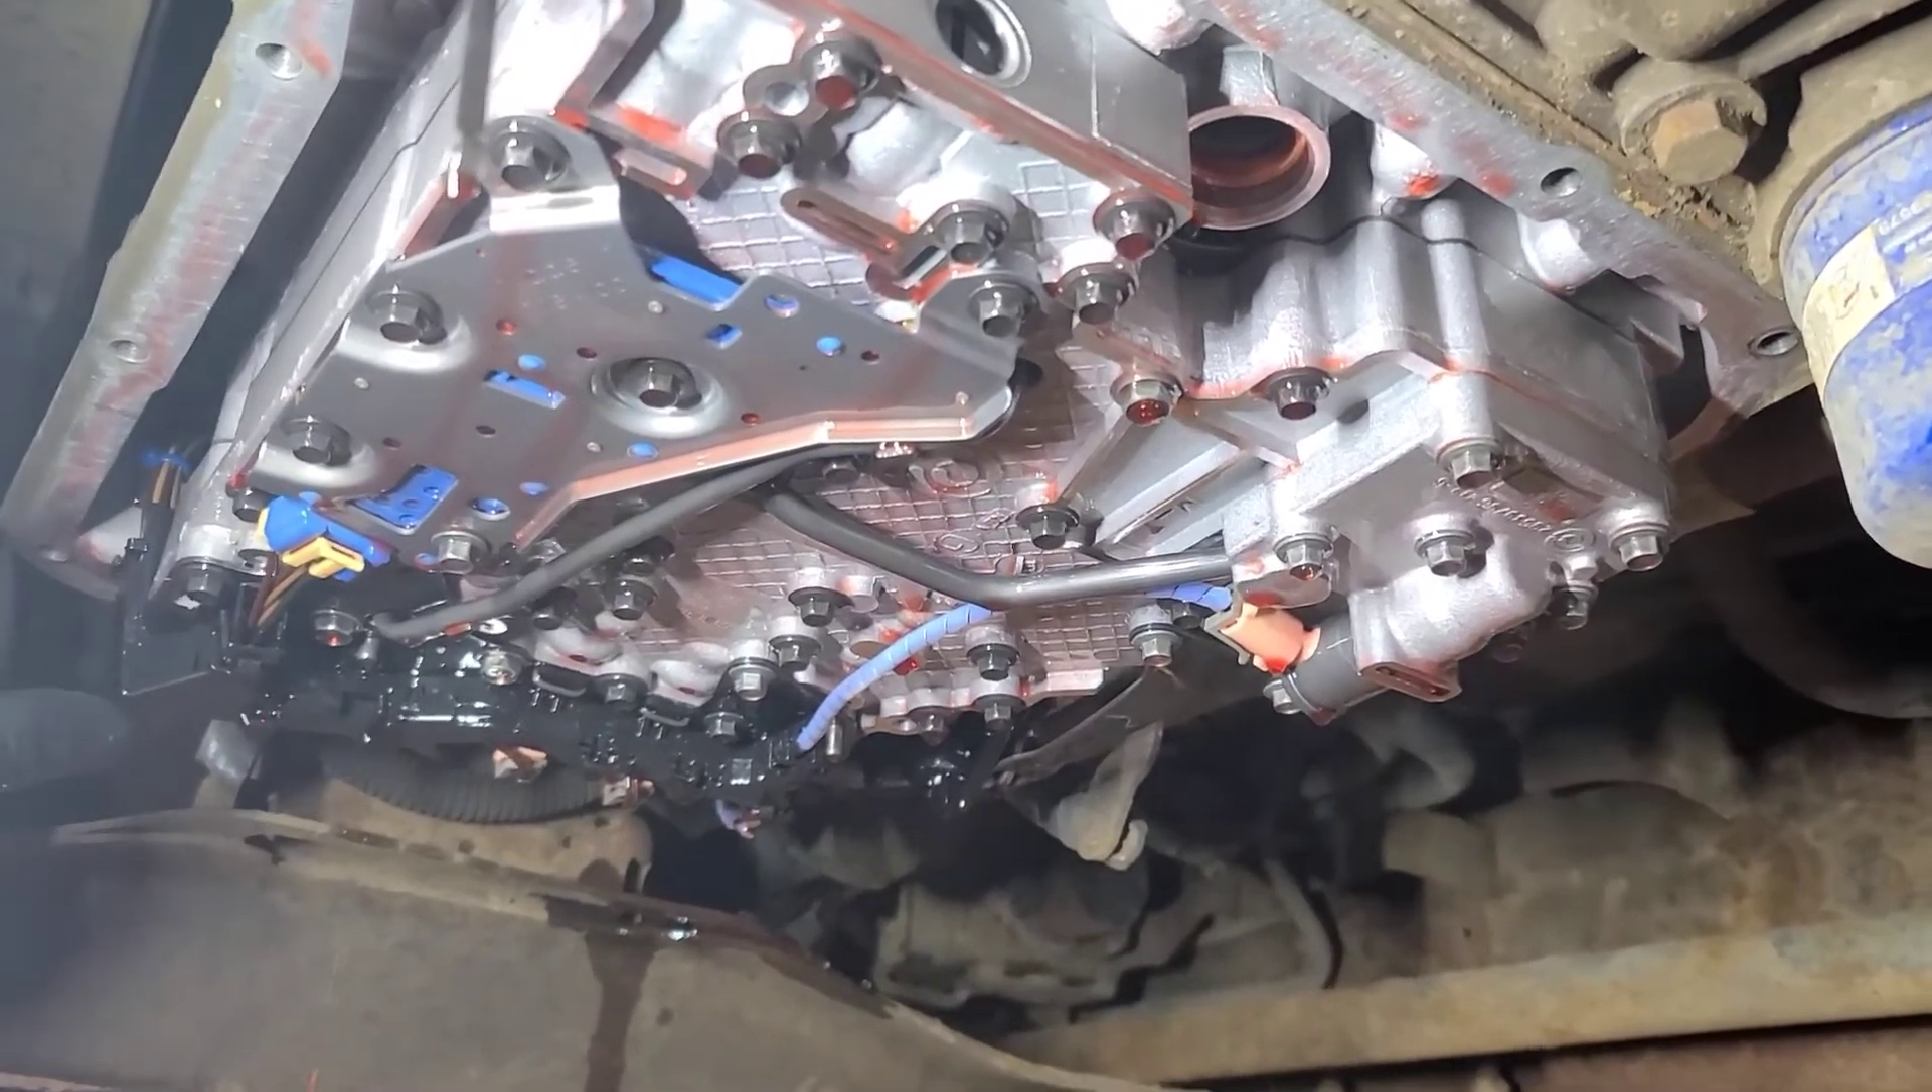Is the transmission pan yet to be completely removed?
No.